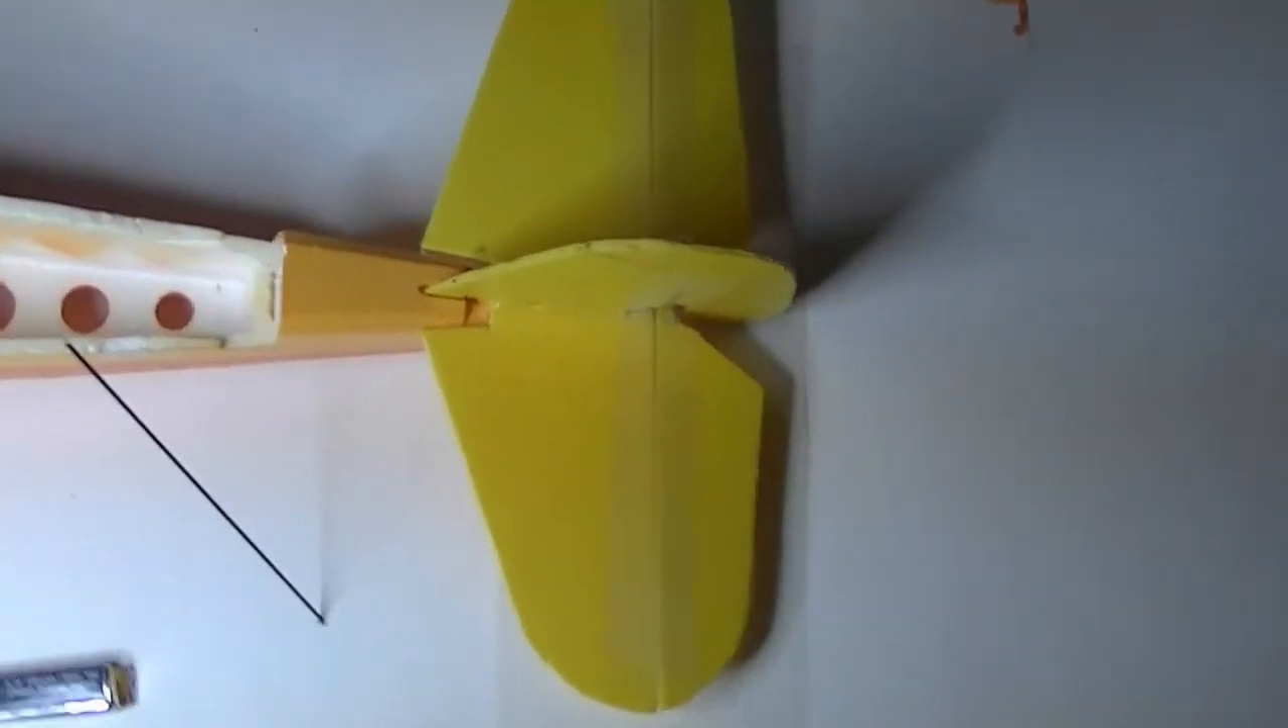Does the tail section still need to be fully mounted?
No.